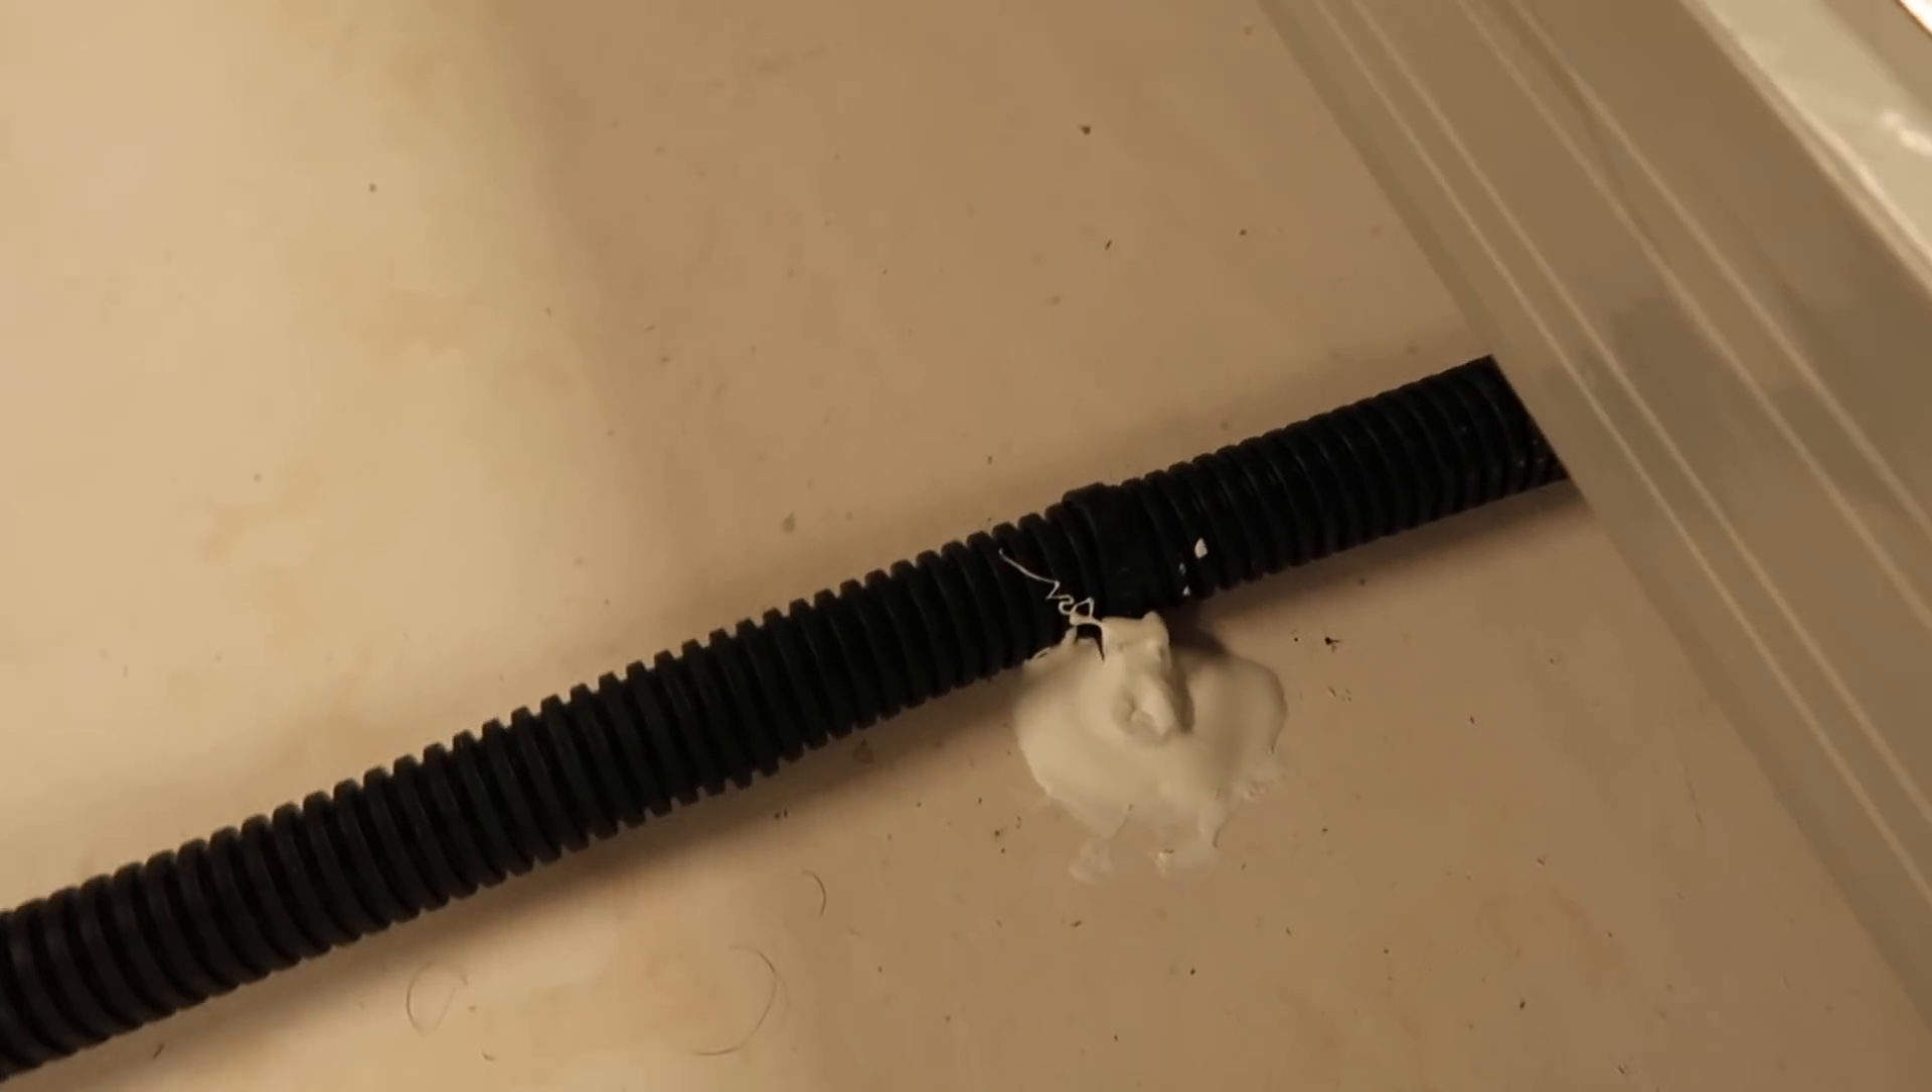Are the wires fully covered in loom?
Yes.